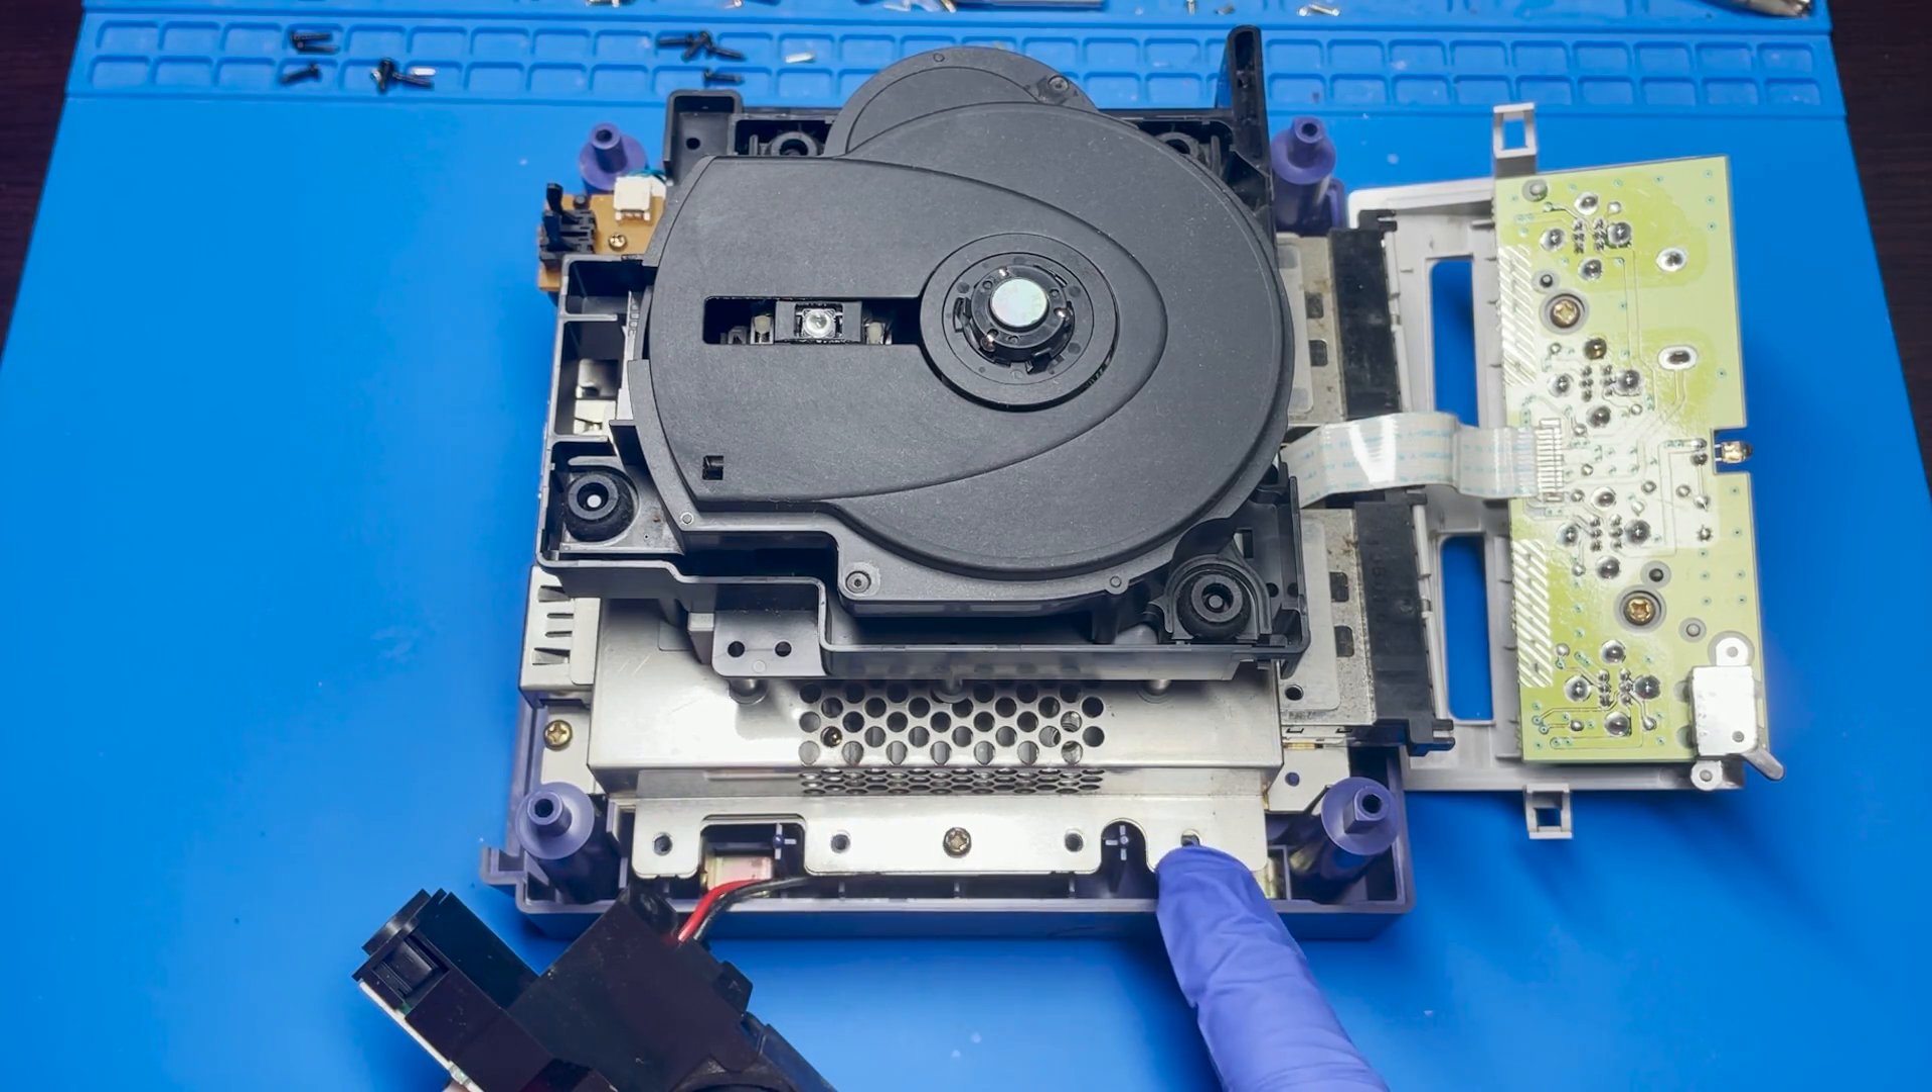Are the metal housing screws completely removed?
No.